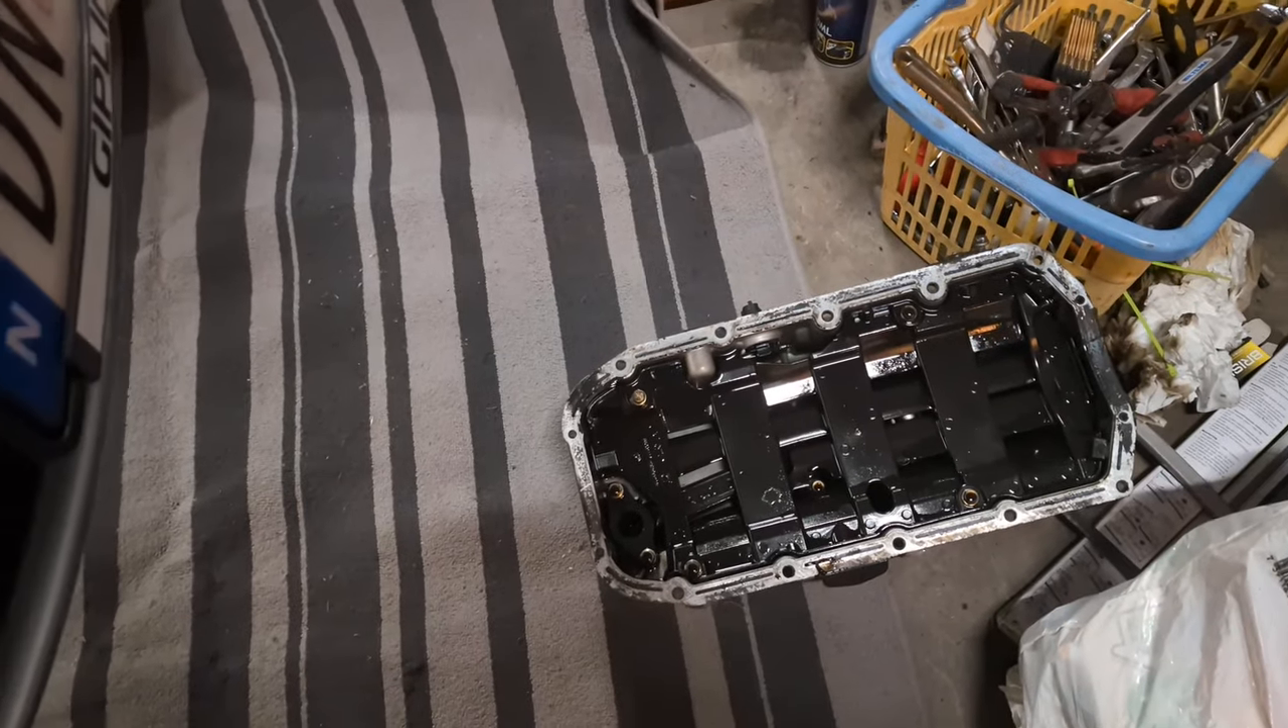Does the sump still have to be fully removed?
No.